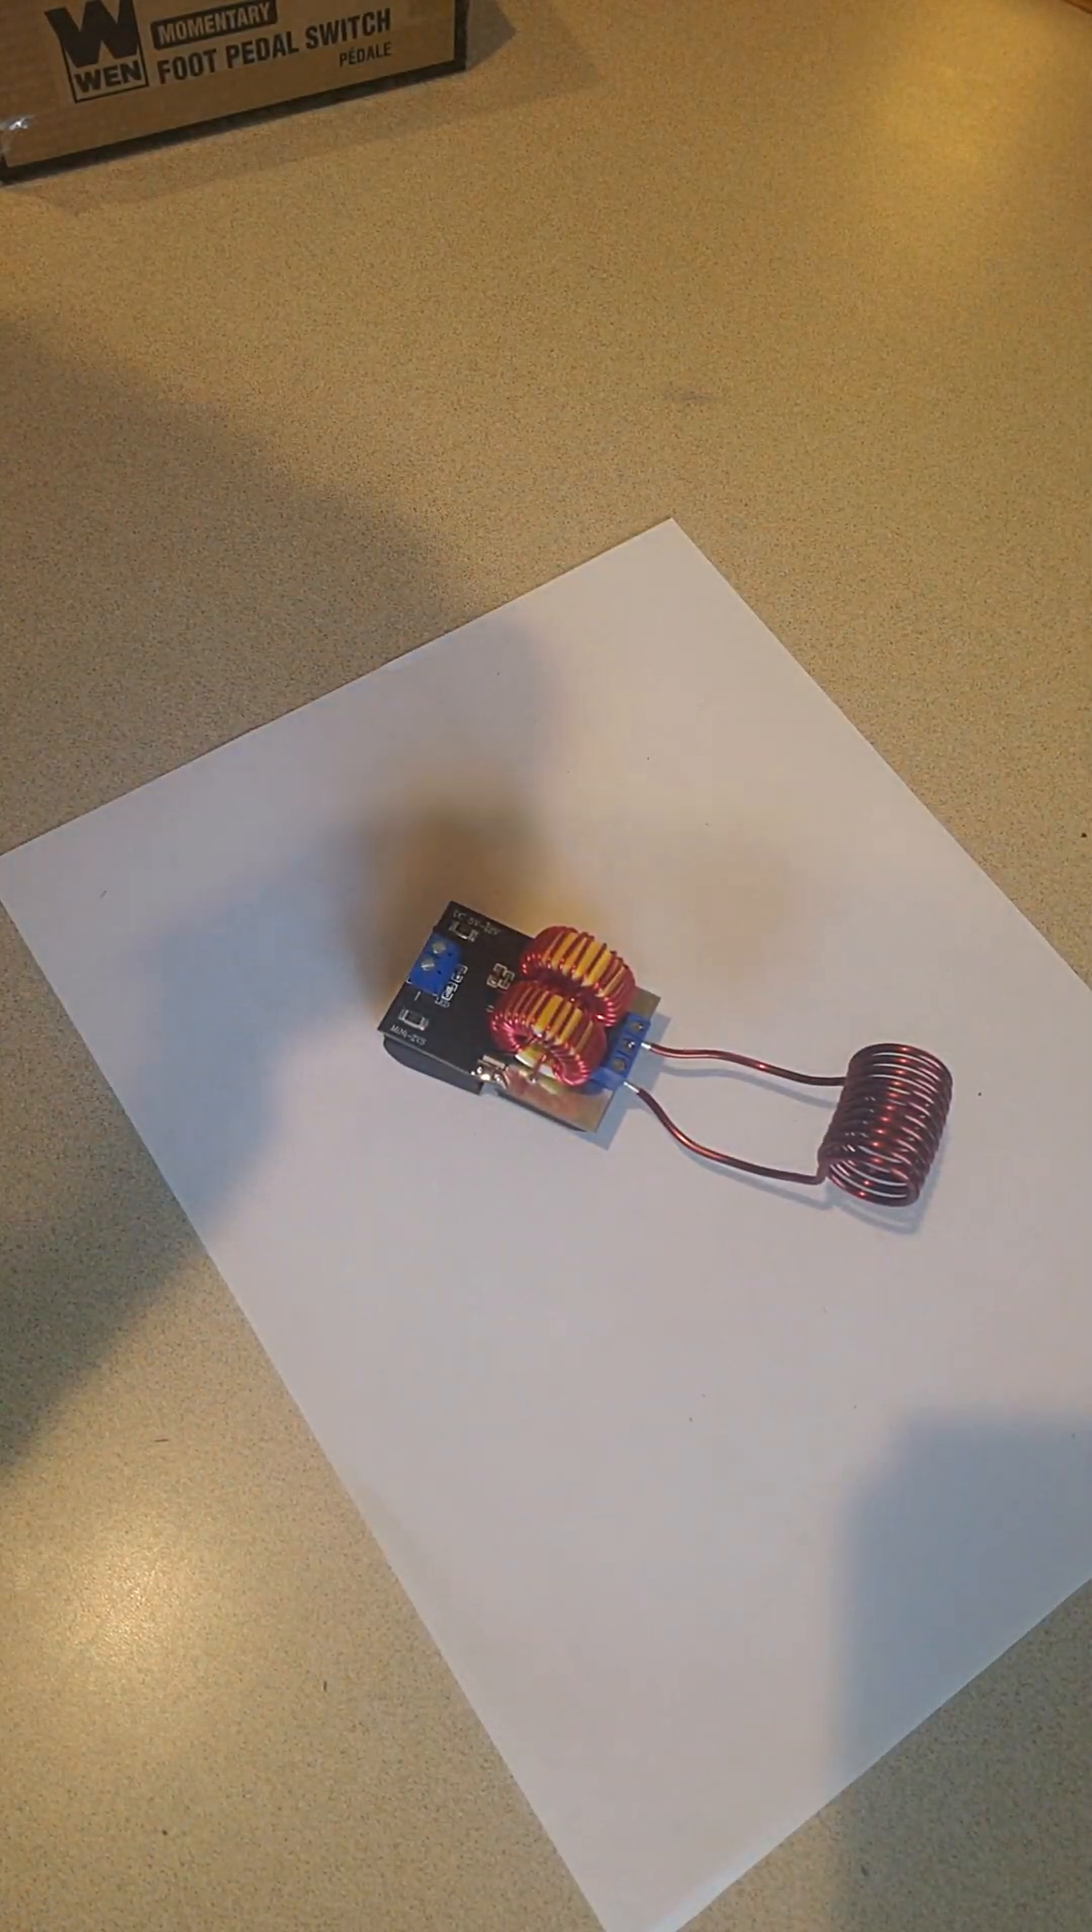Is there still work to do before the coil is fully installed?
No.